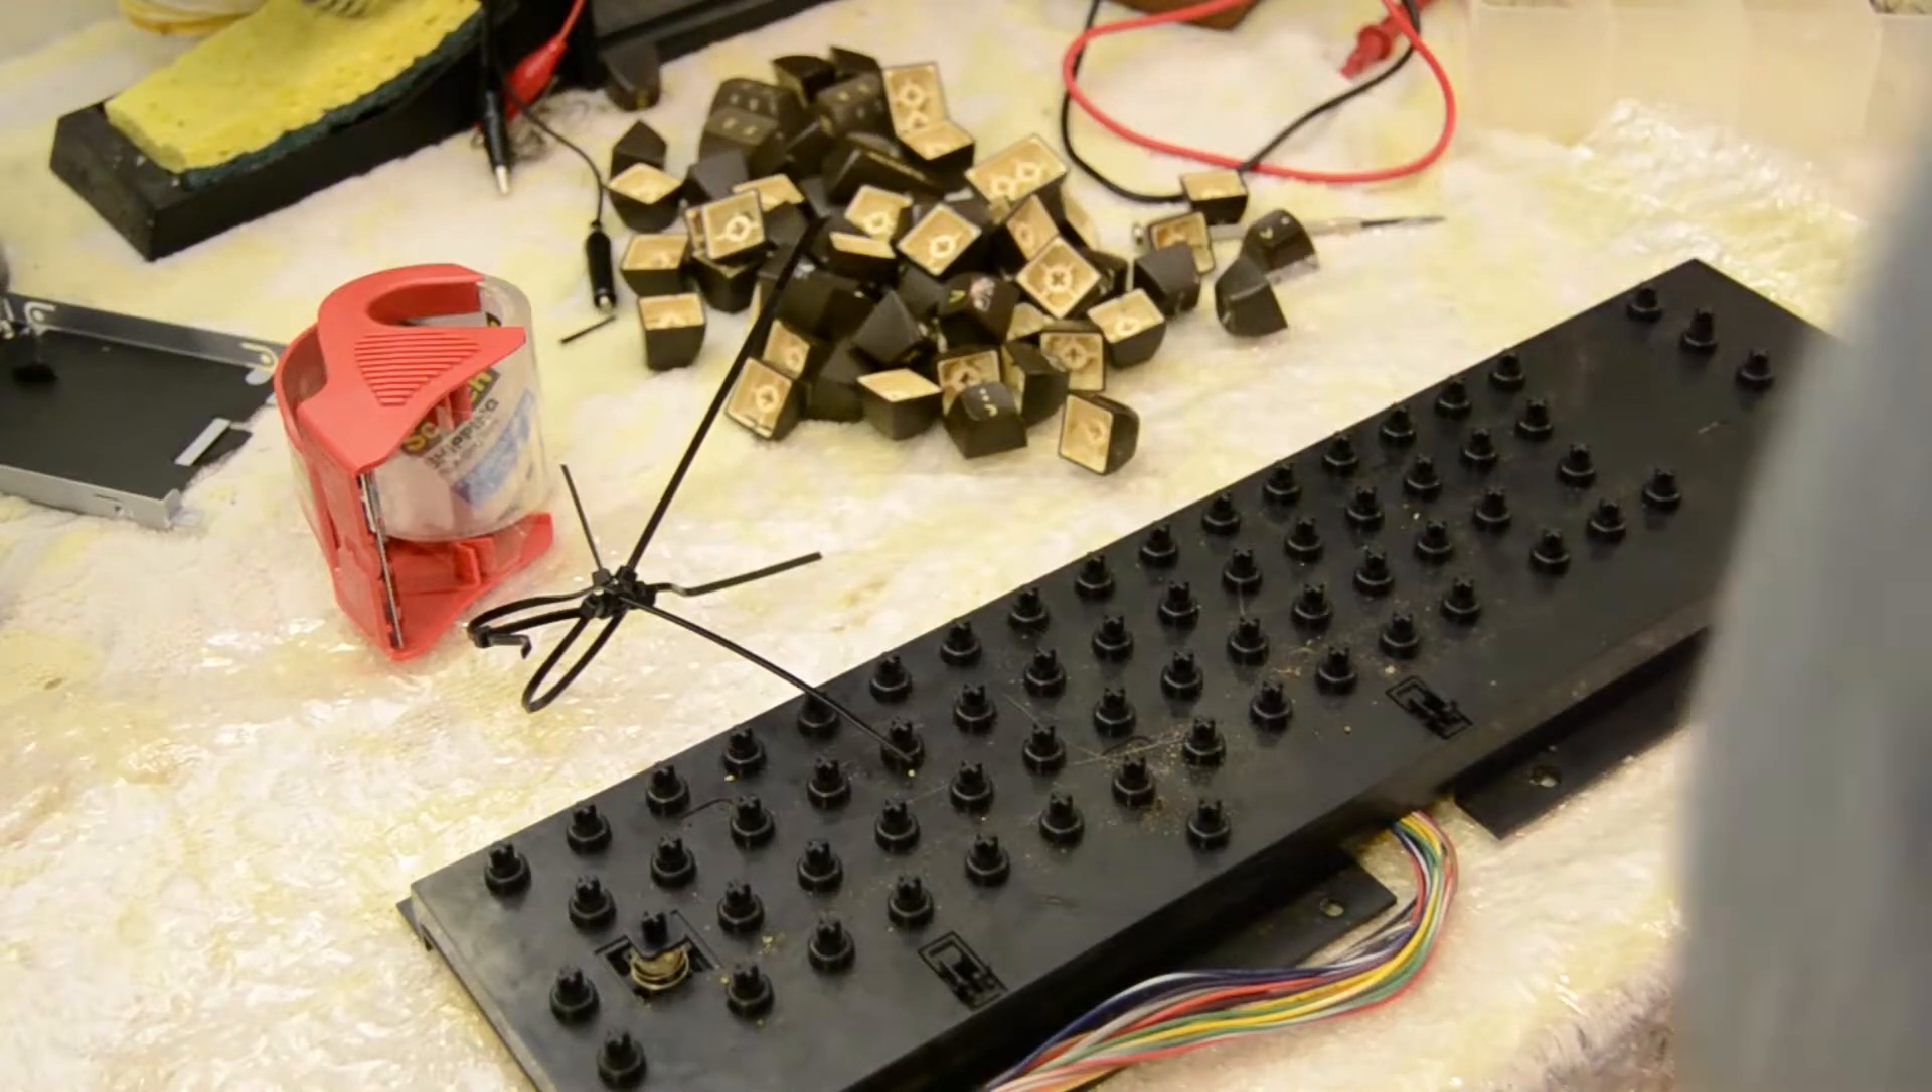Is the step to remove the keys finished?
Yes.